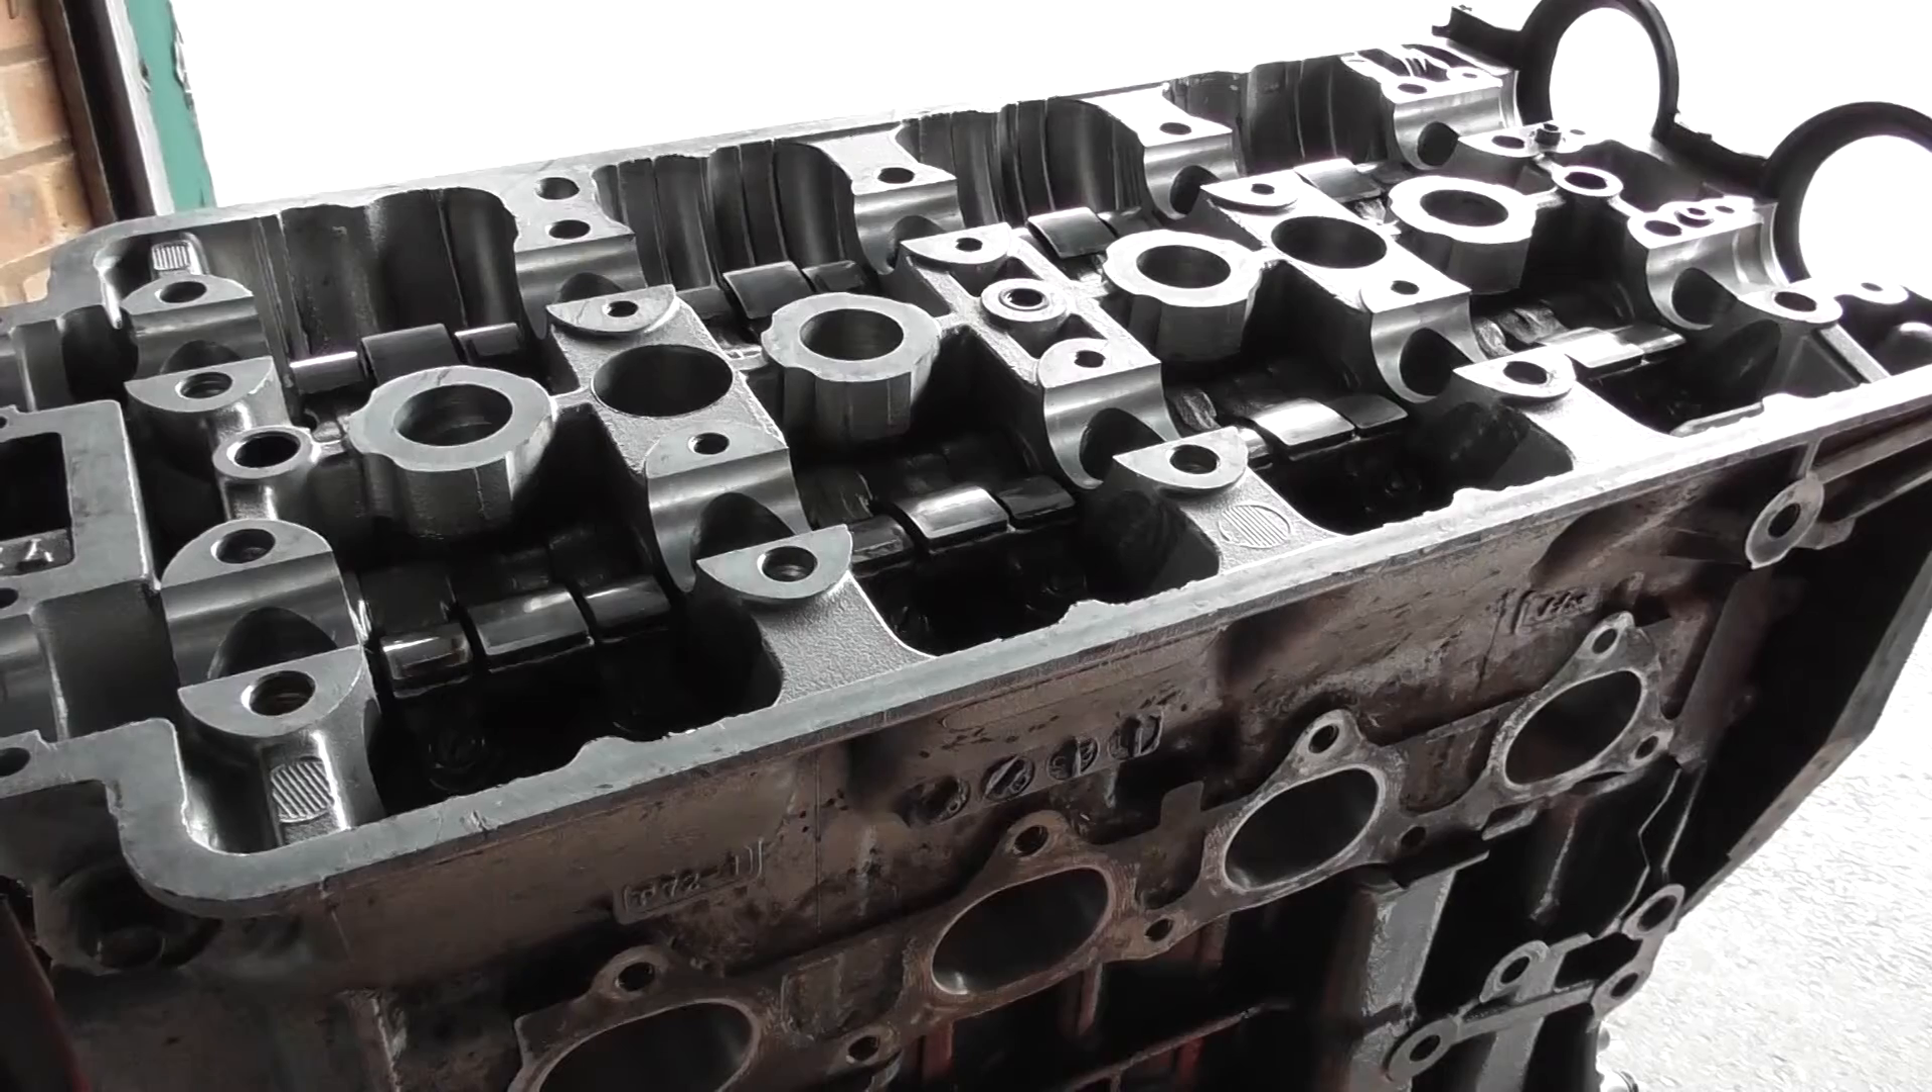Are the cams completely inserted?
No.